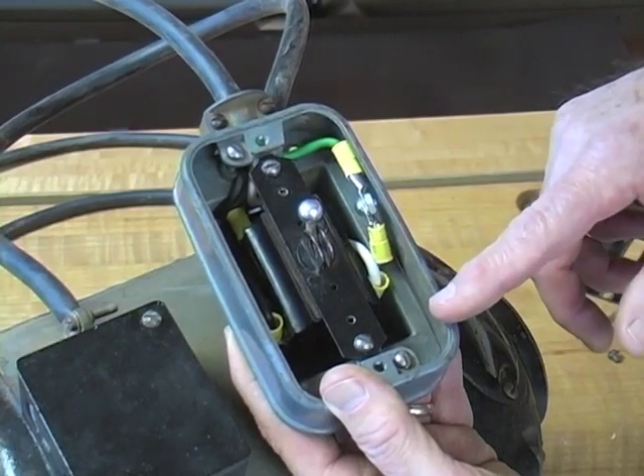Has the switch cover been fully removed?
Yes.